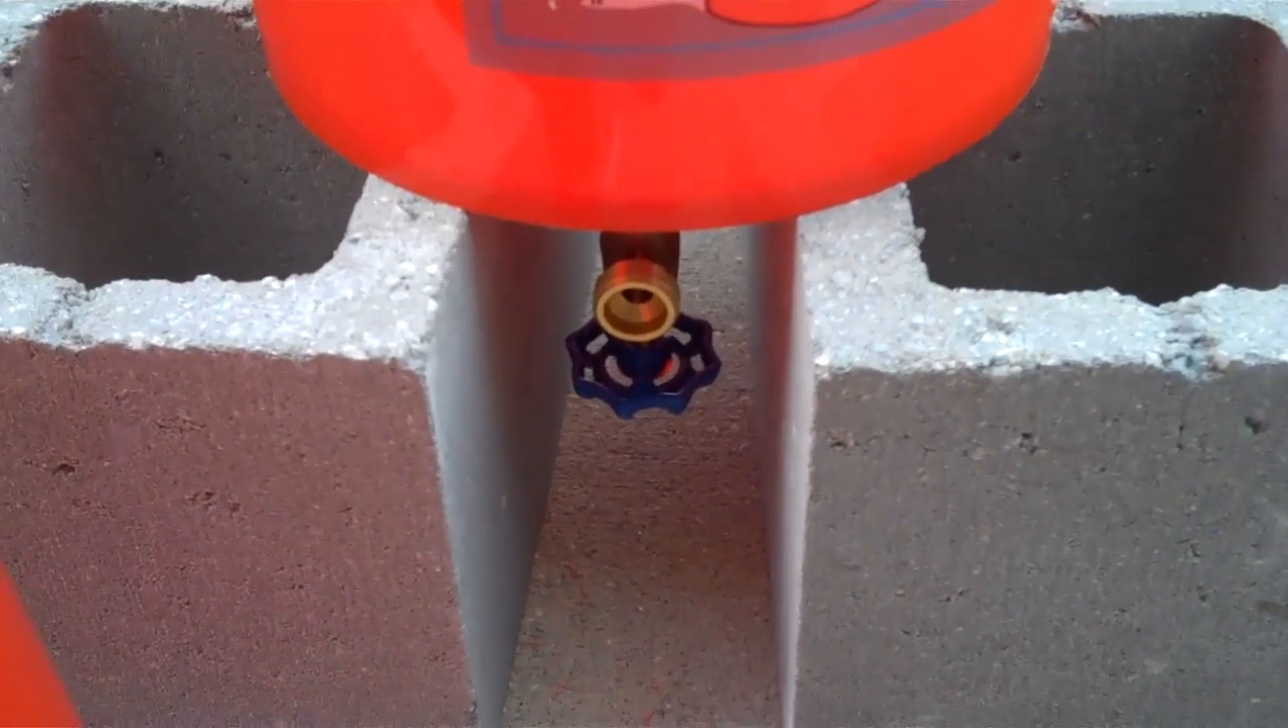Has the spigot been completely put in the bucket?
Yes.